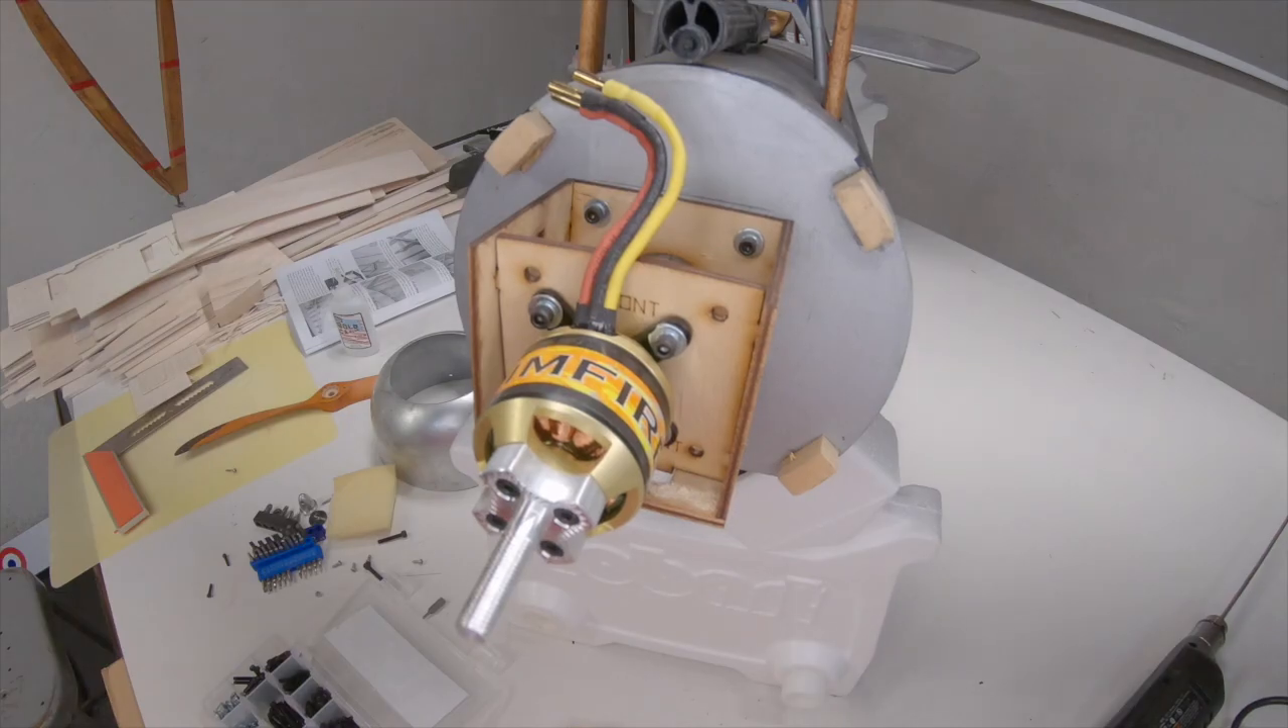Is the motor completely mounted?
Yes.